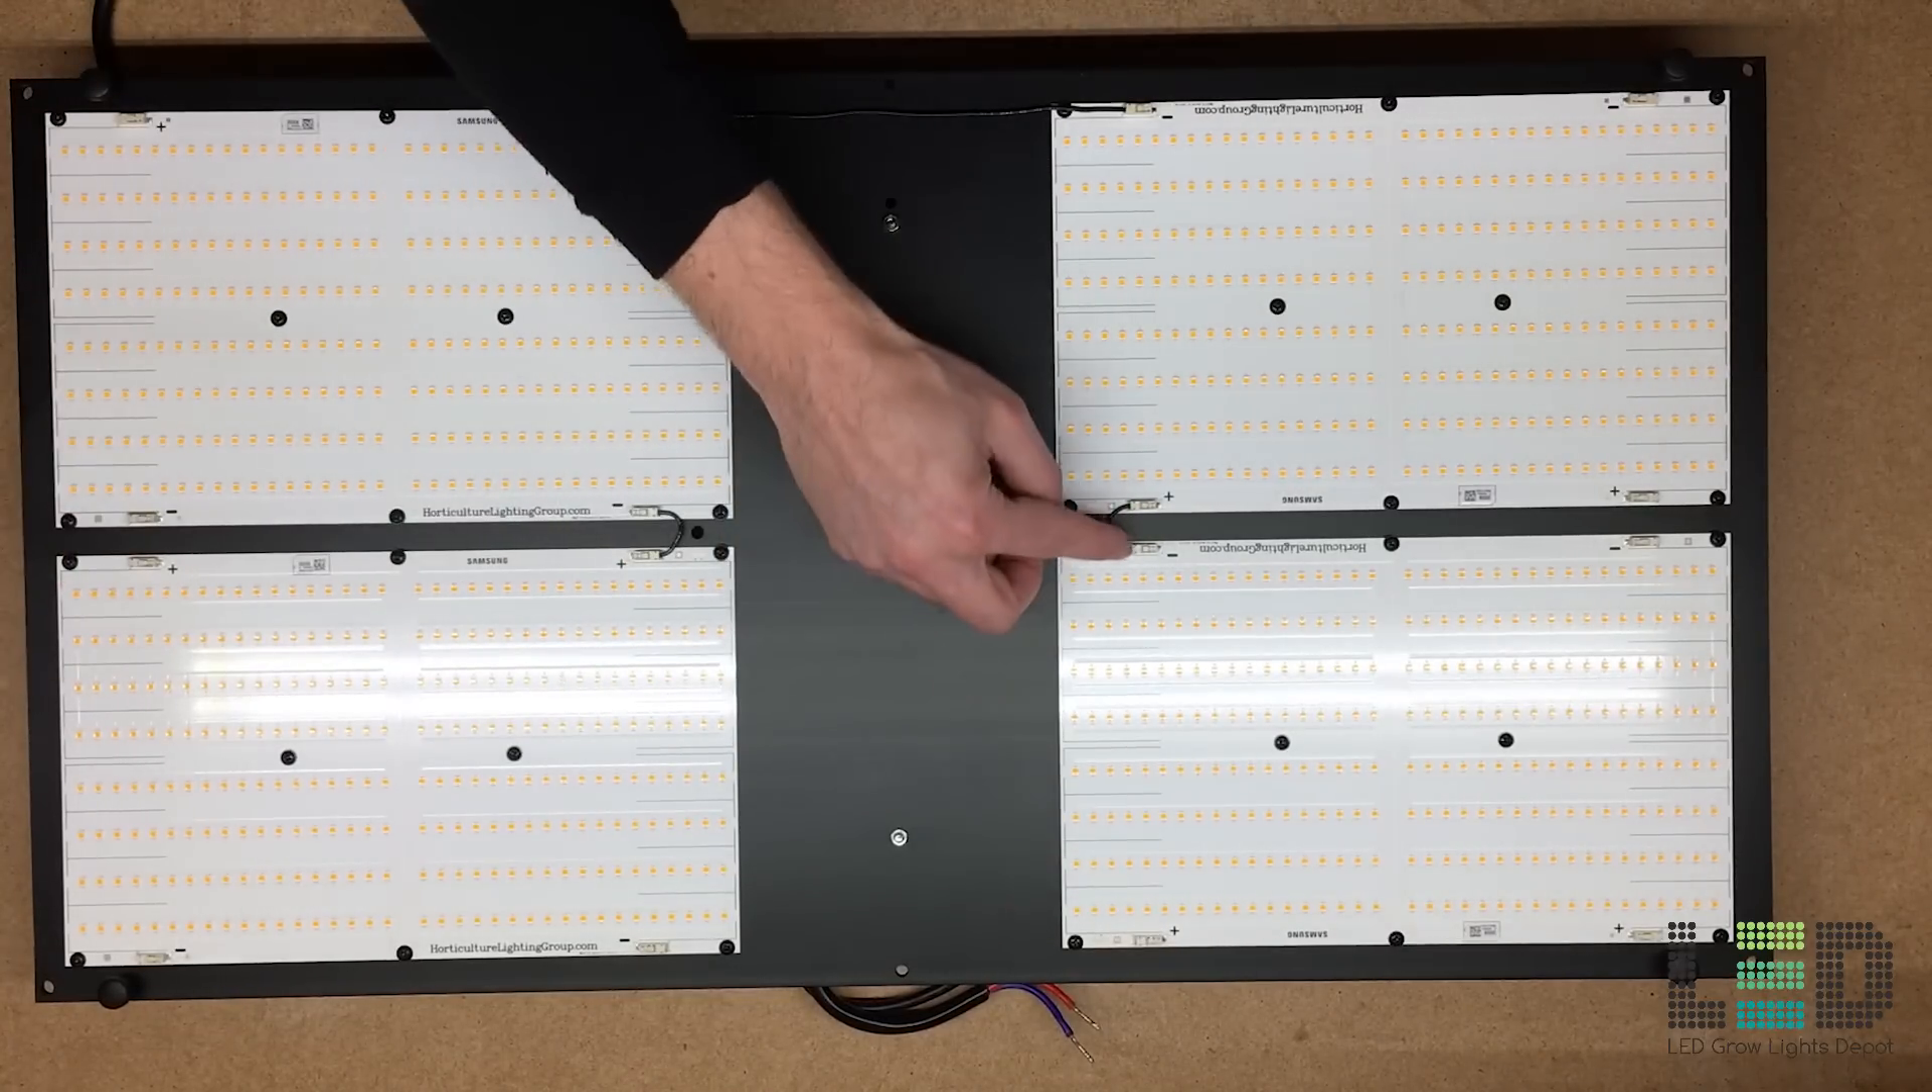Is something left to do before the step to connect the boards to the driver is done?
Yes.